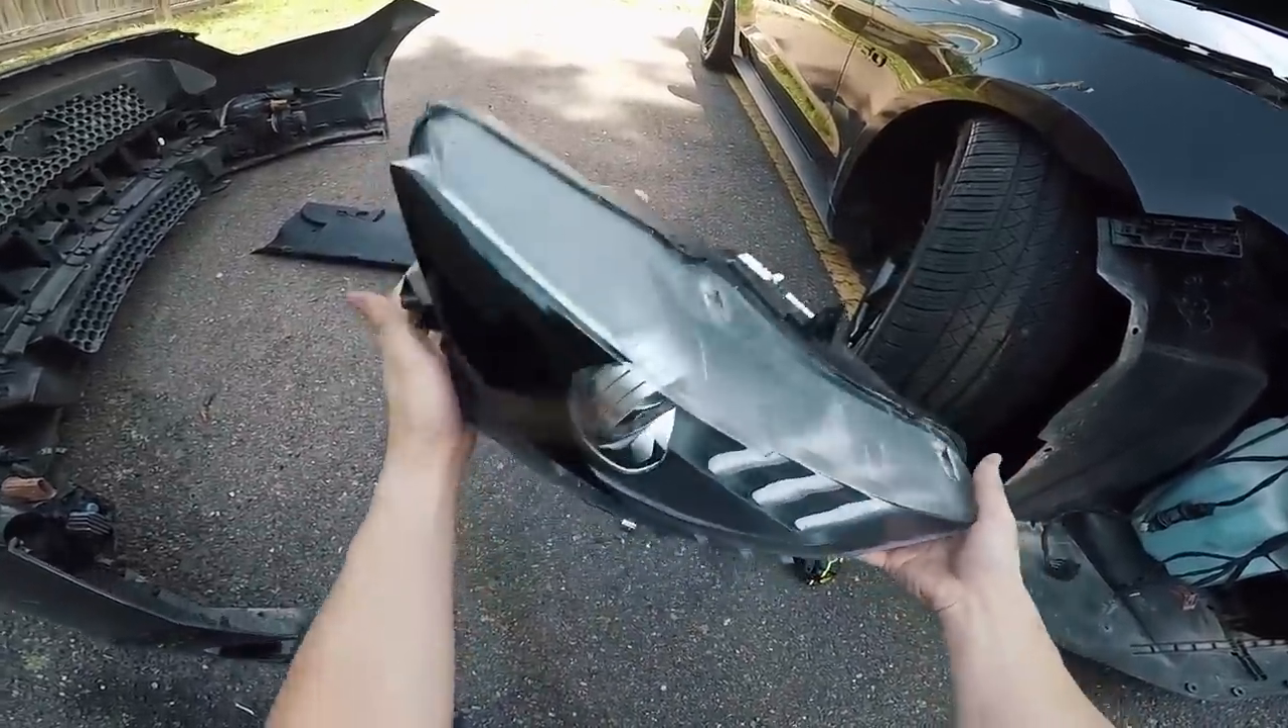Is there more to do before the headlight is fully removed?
No.